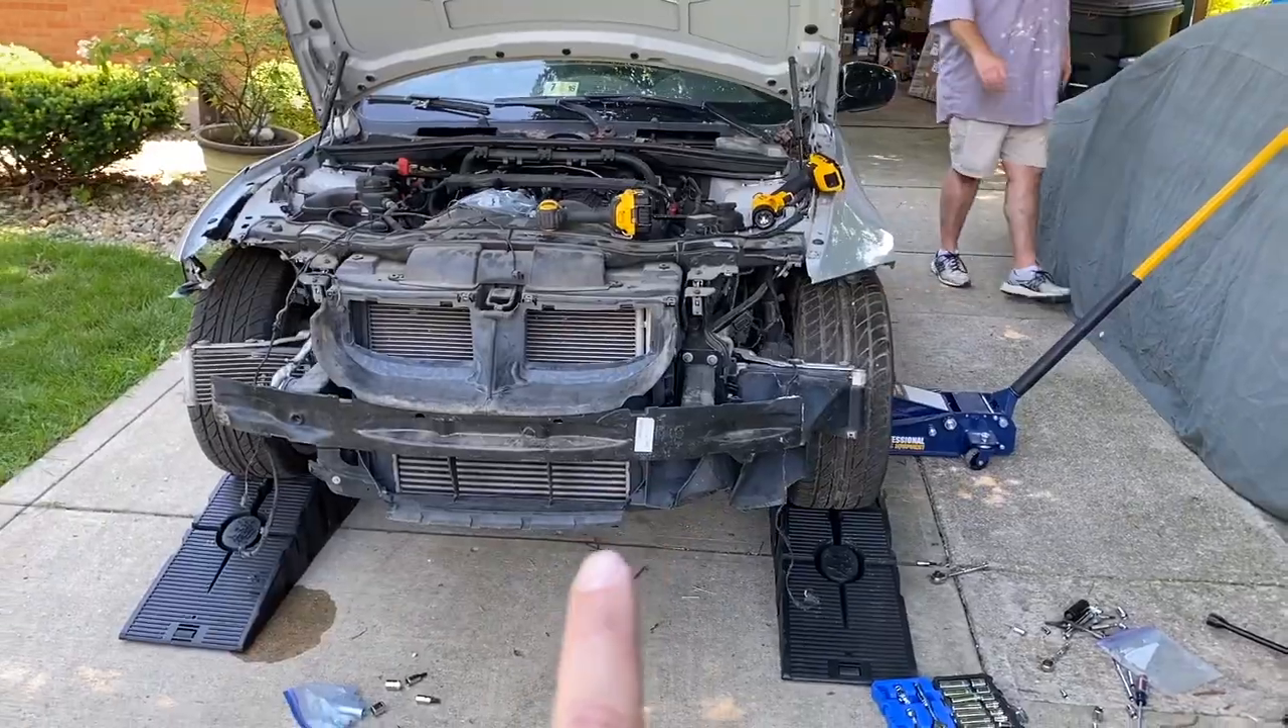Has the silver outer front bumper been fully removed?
Yes.